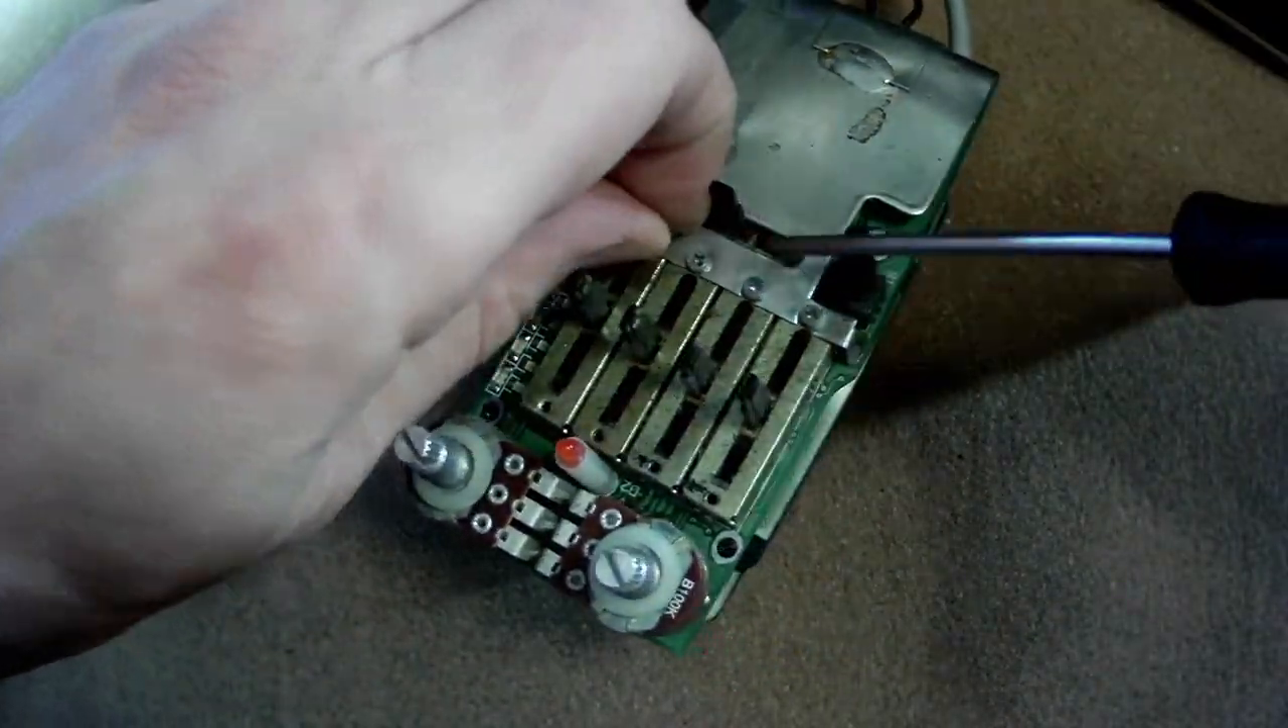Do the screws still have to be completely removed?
Yes.